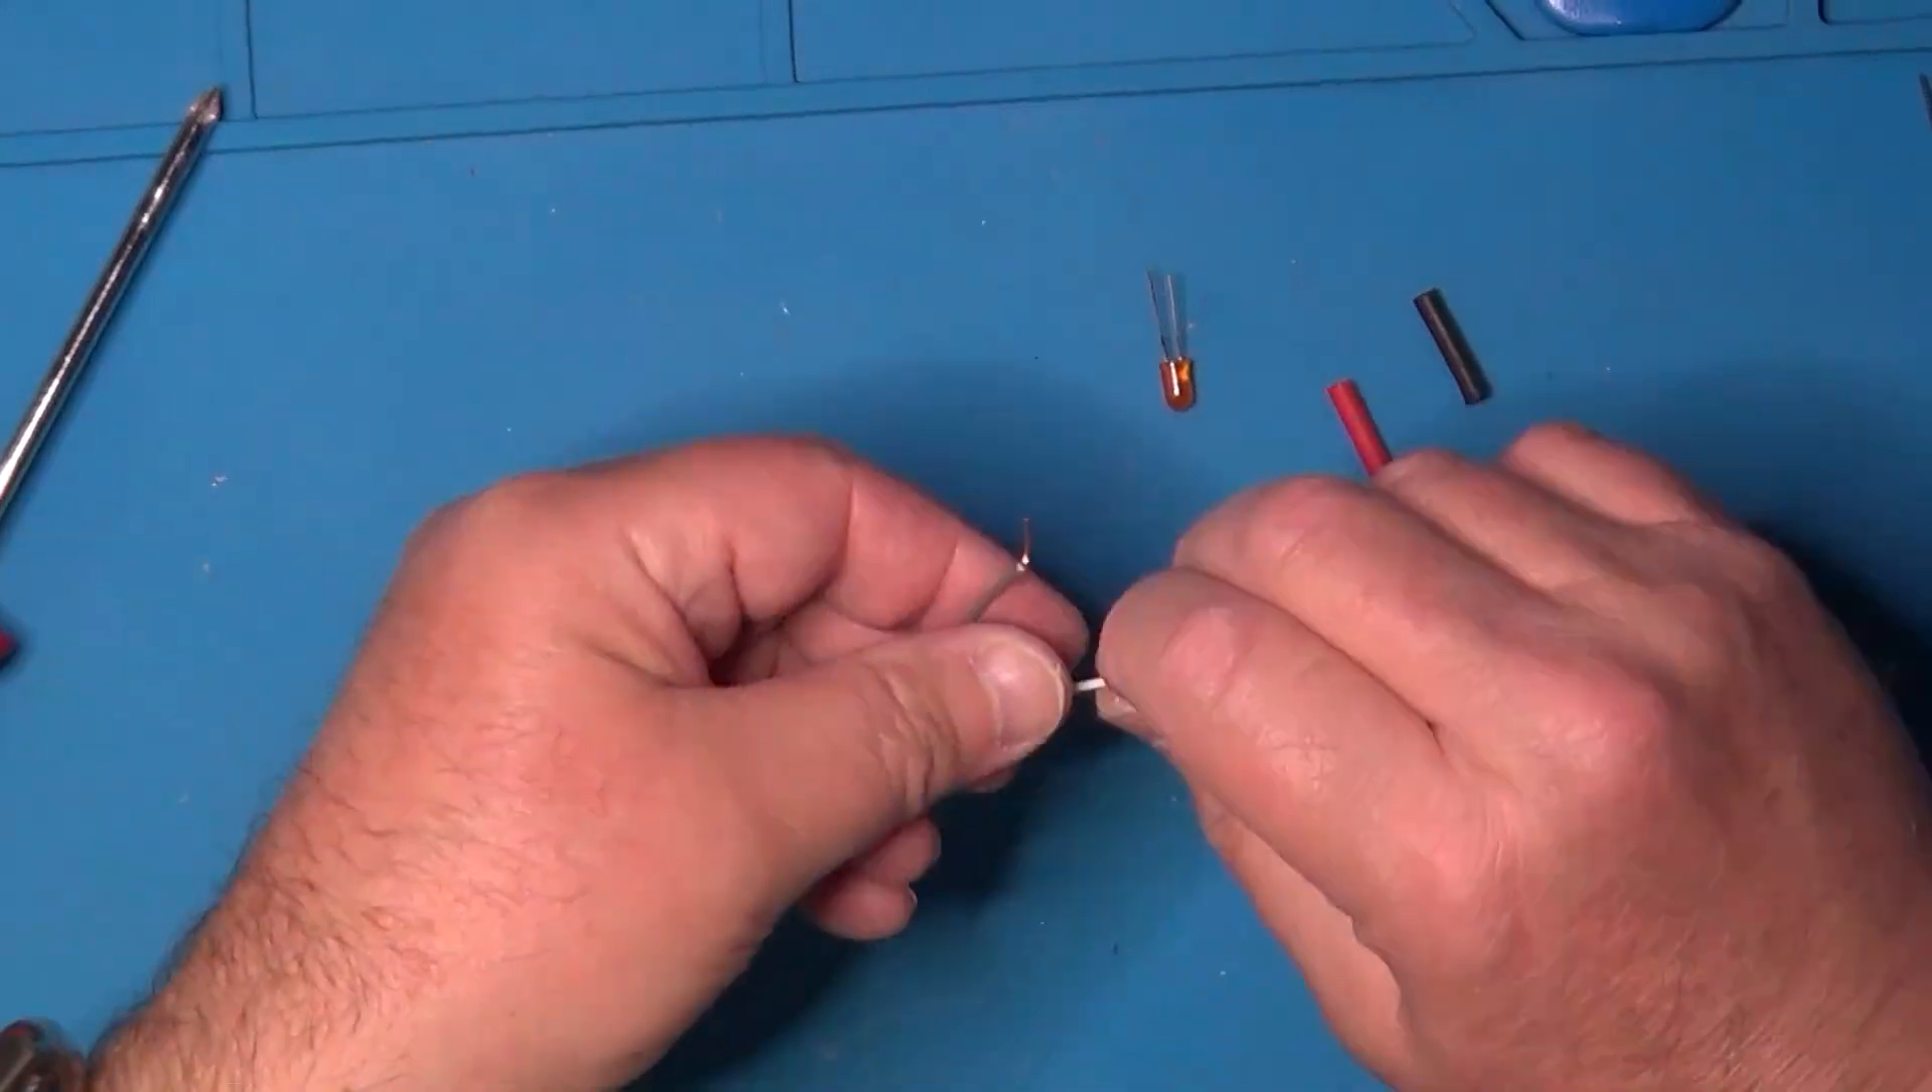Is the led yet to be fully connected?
Yes.